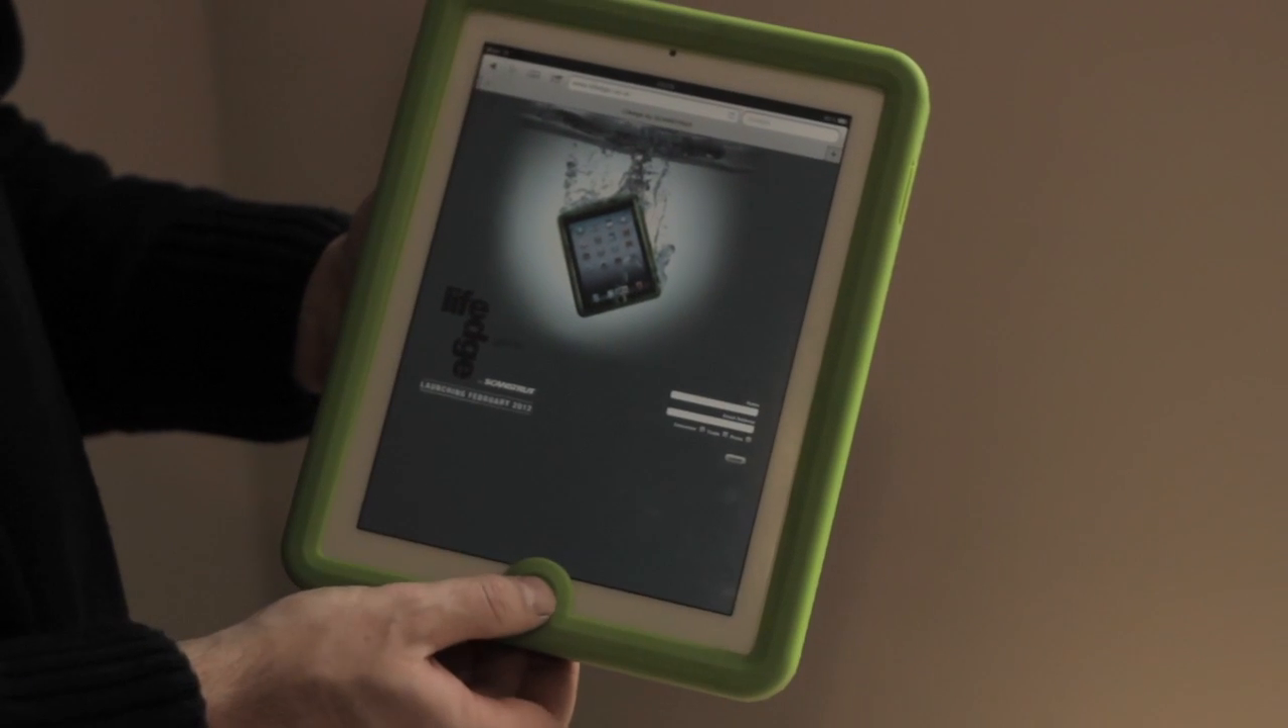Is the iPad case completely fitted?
Yes.